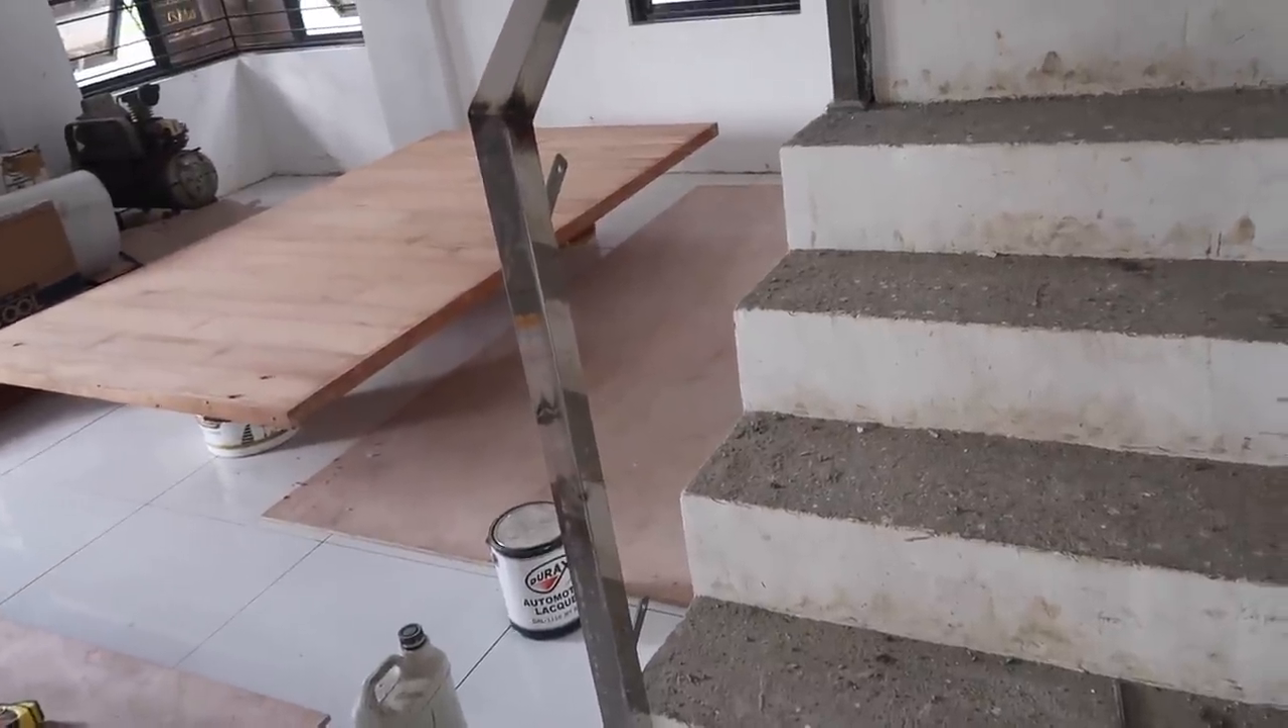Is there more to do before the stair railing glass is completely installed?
Yes.